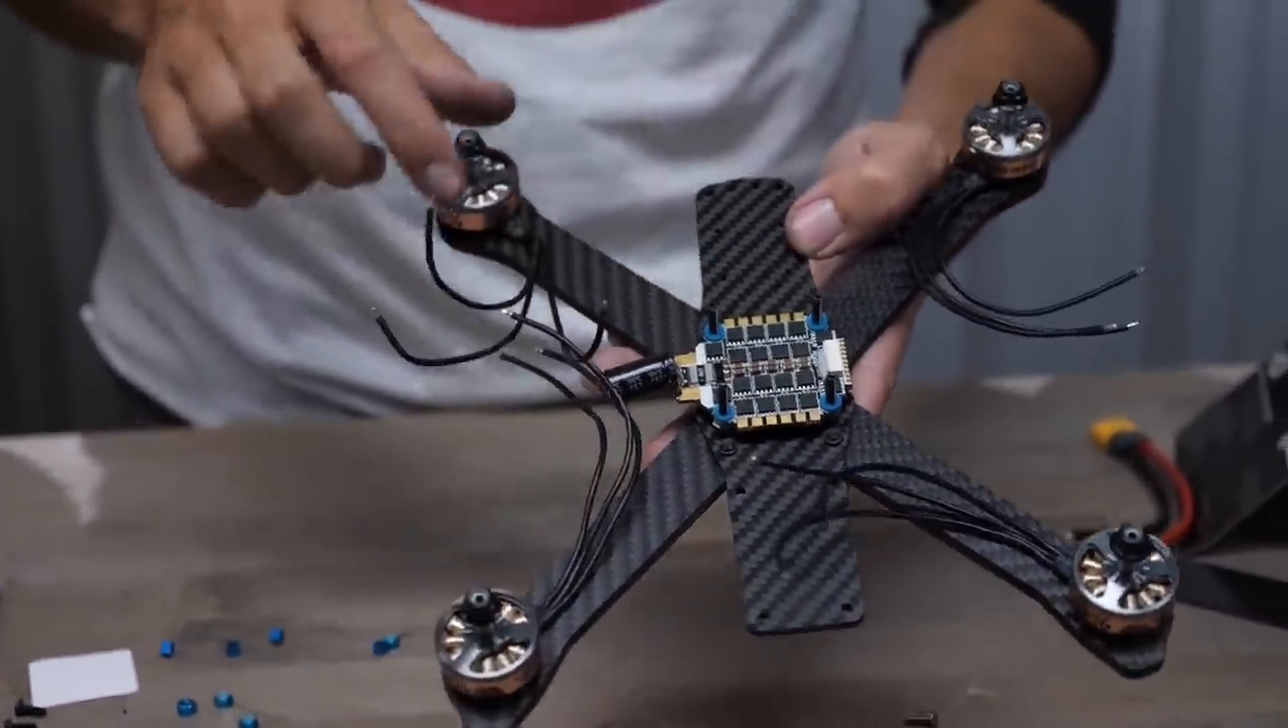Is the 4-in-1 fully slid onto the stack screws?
Yes.